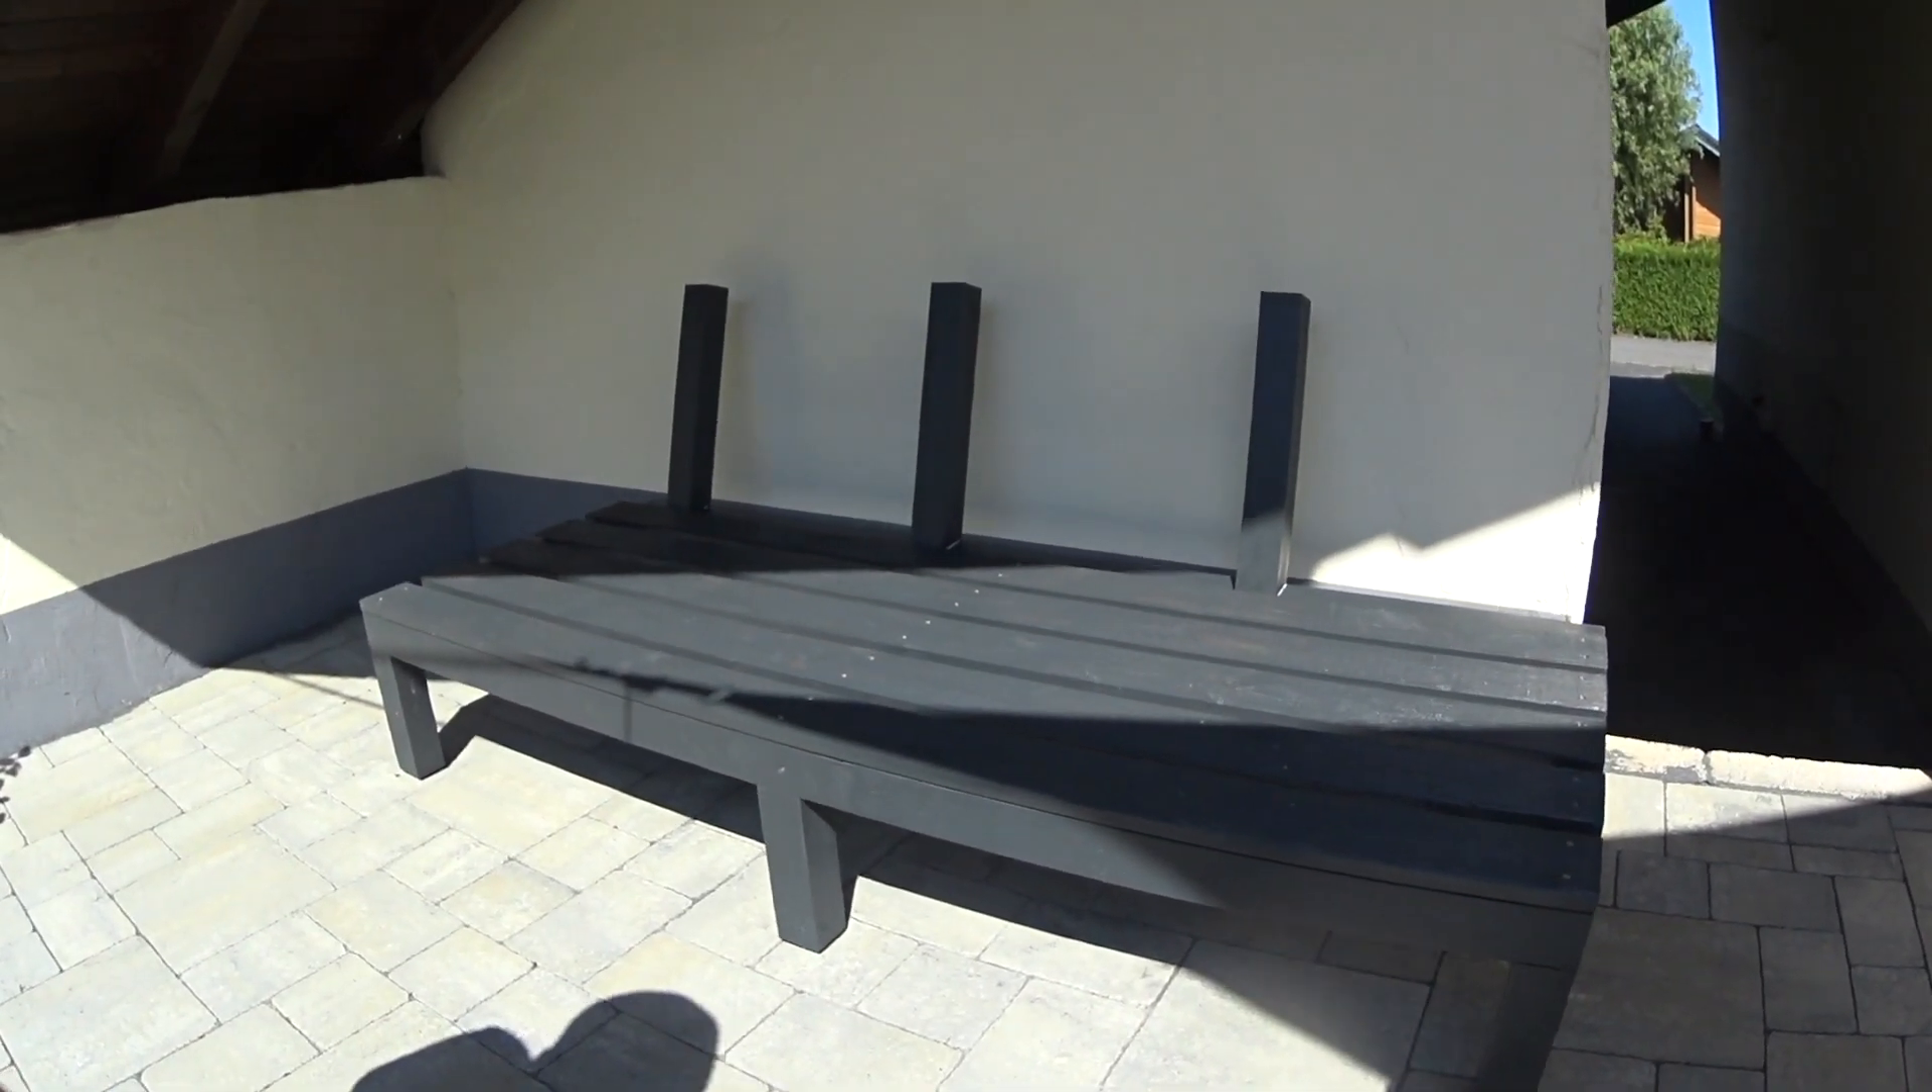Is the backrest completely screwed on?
No.